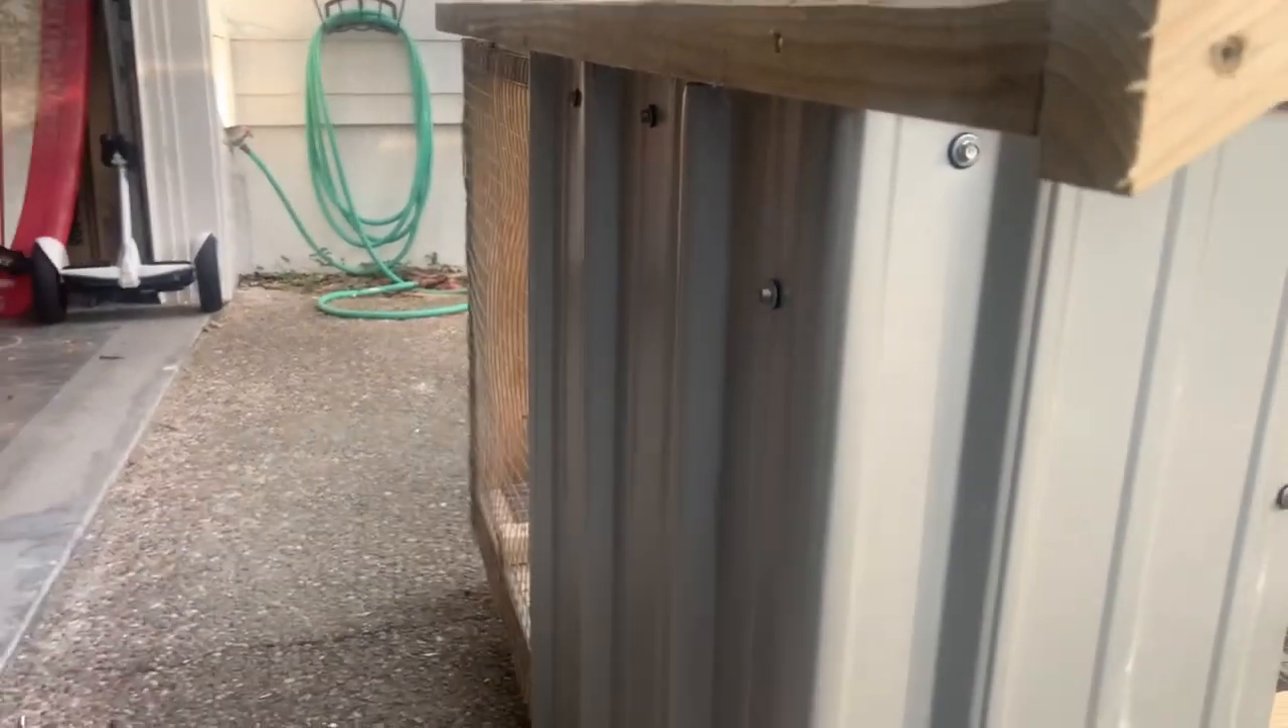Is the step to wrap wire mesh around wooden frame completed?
Yes.